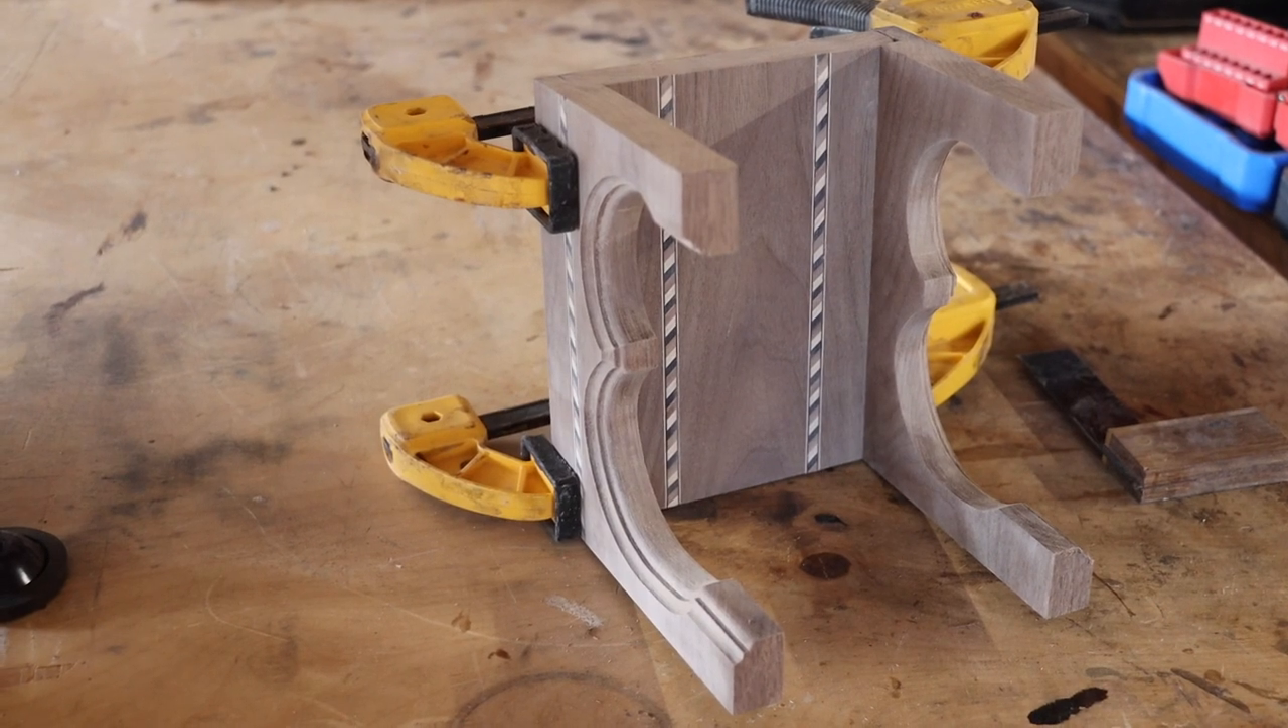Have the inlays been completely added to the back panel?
Yes.